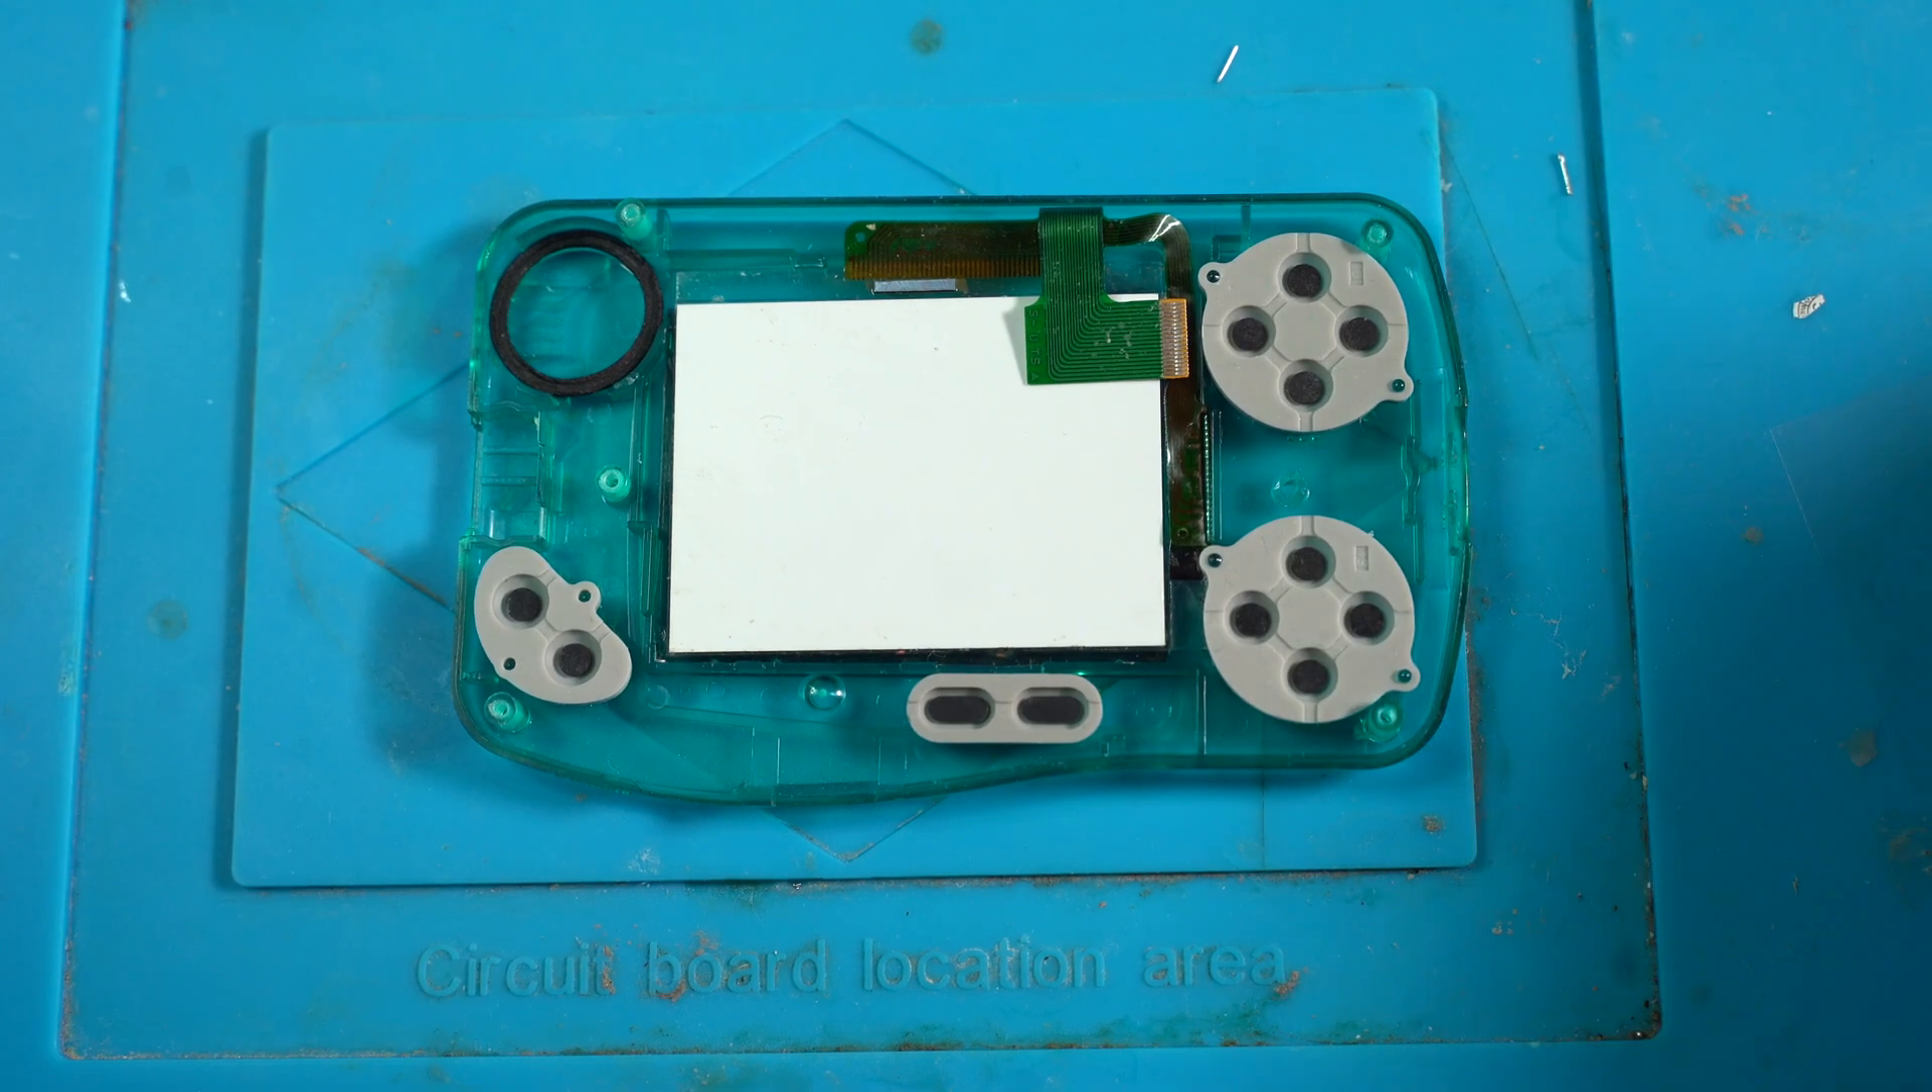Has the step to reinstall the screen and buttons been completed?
Yes.